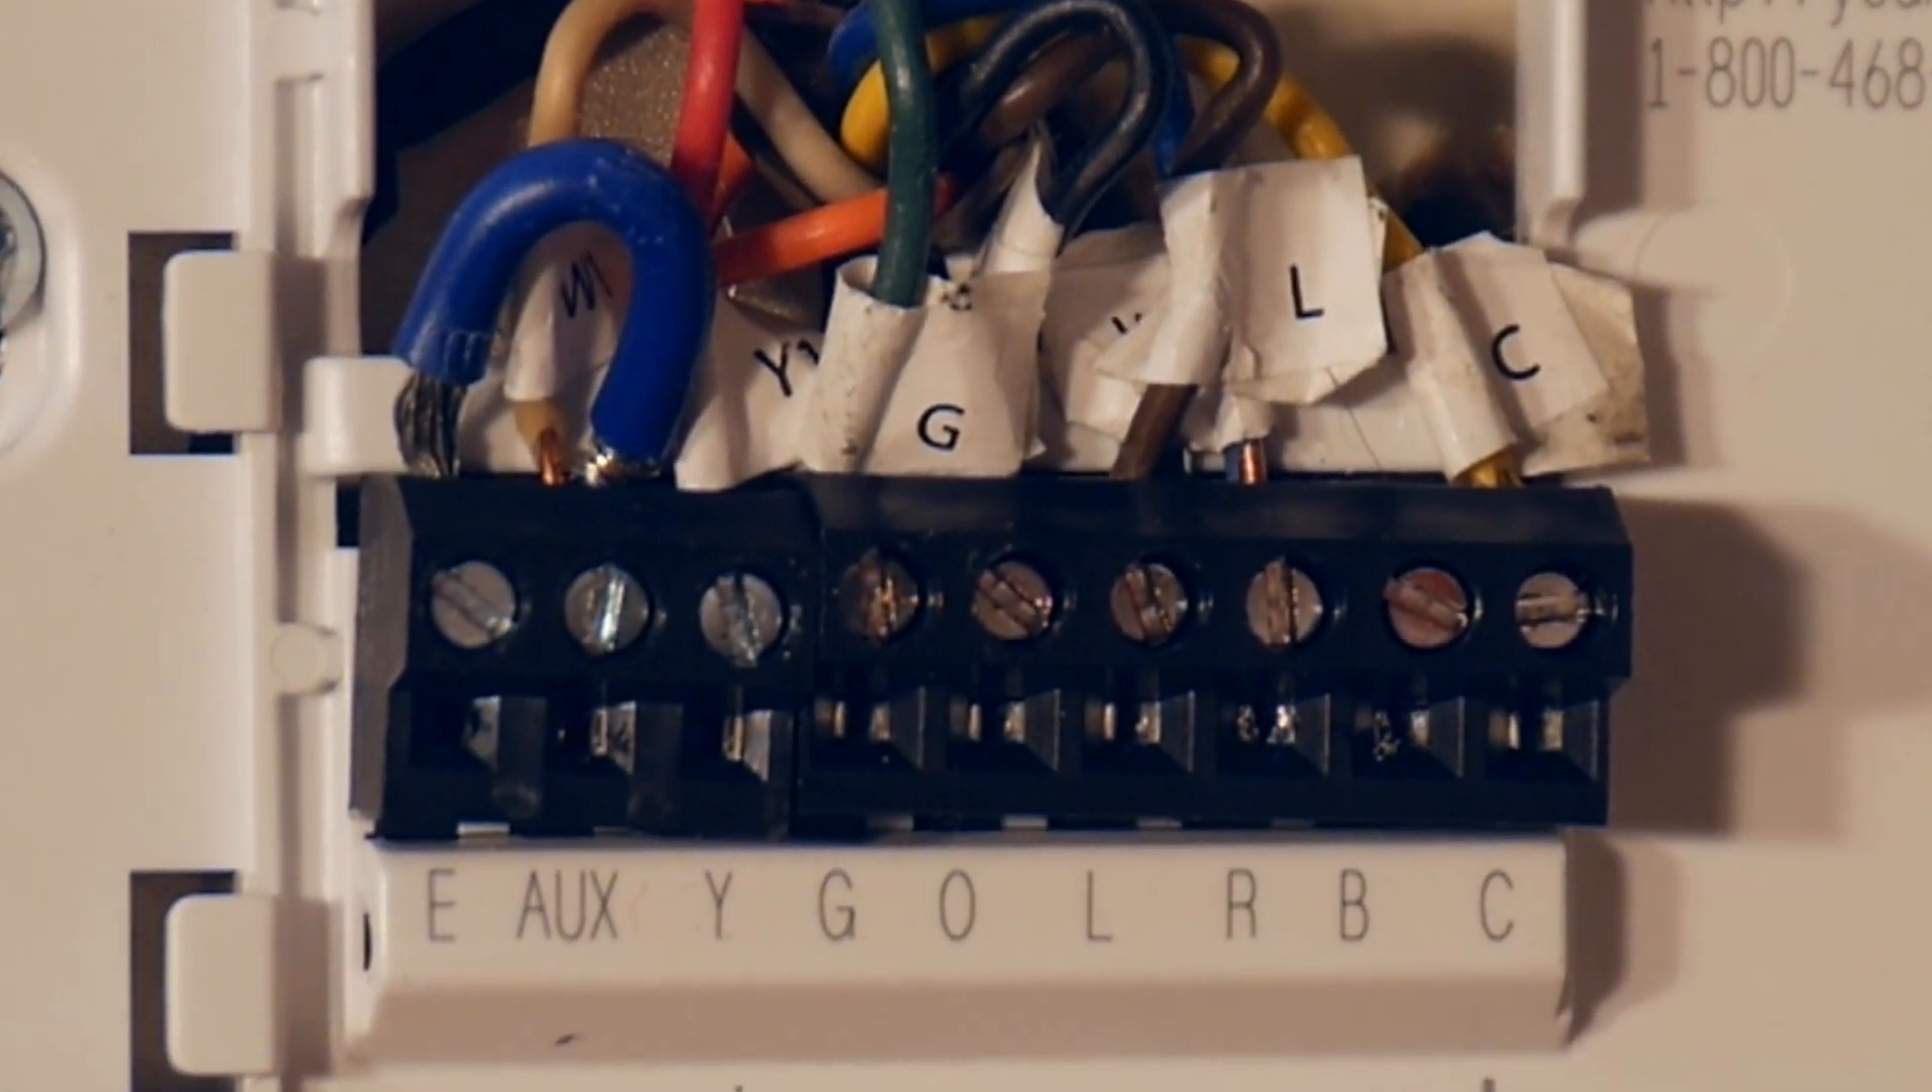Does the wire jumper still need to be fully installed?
No.